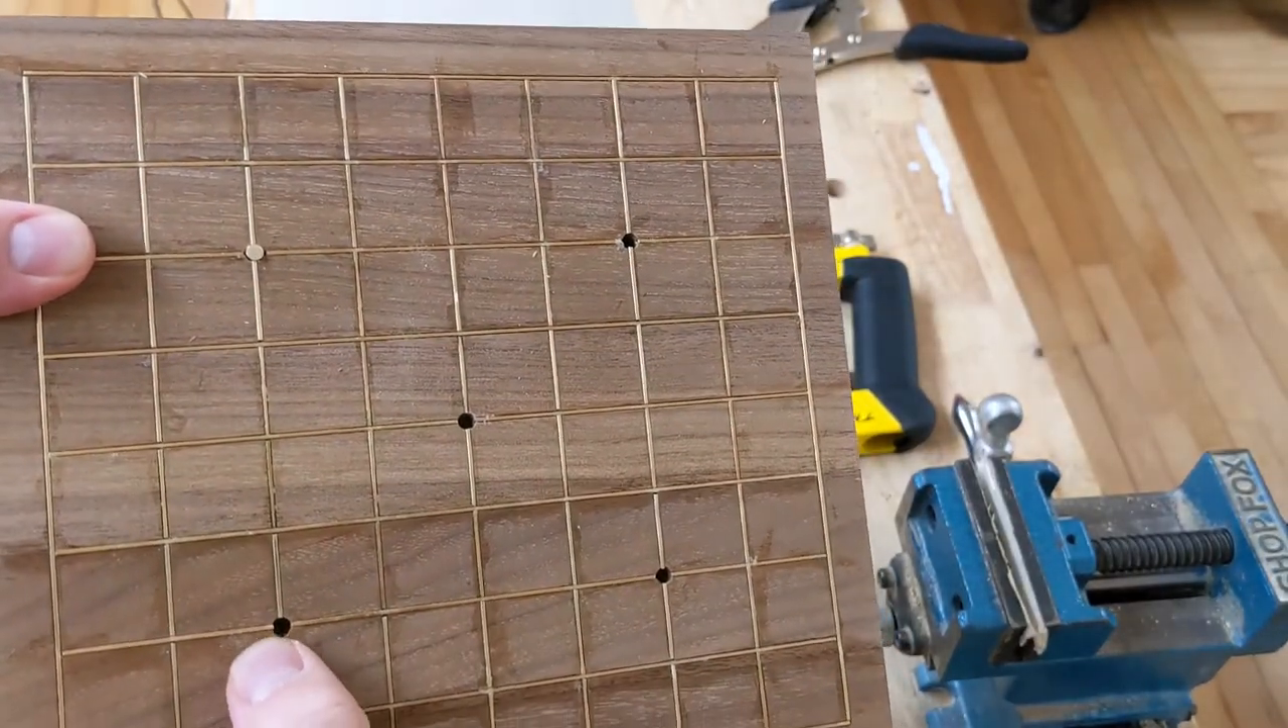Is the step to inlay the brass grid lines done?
Yes.